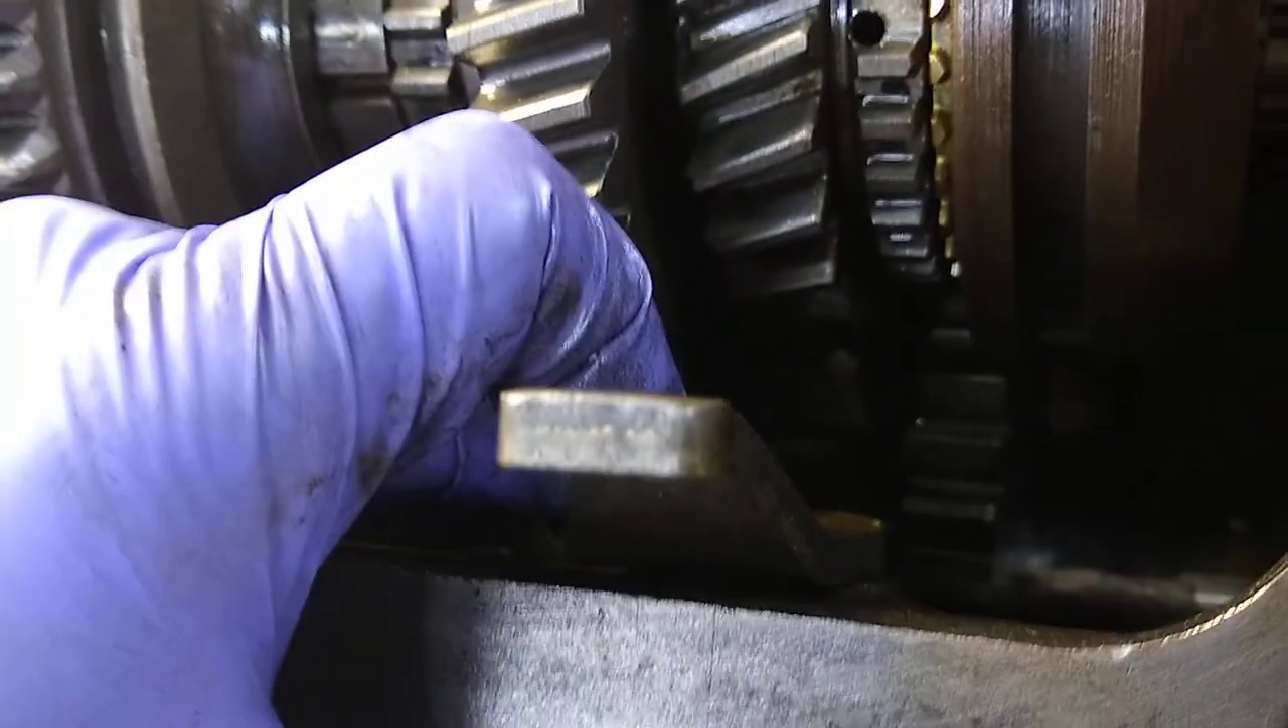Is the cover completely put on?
No.